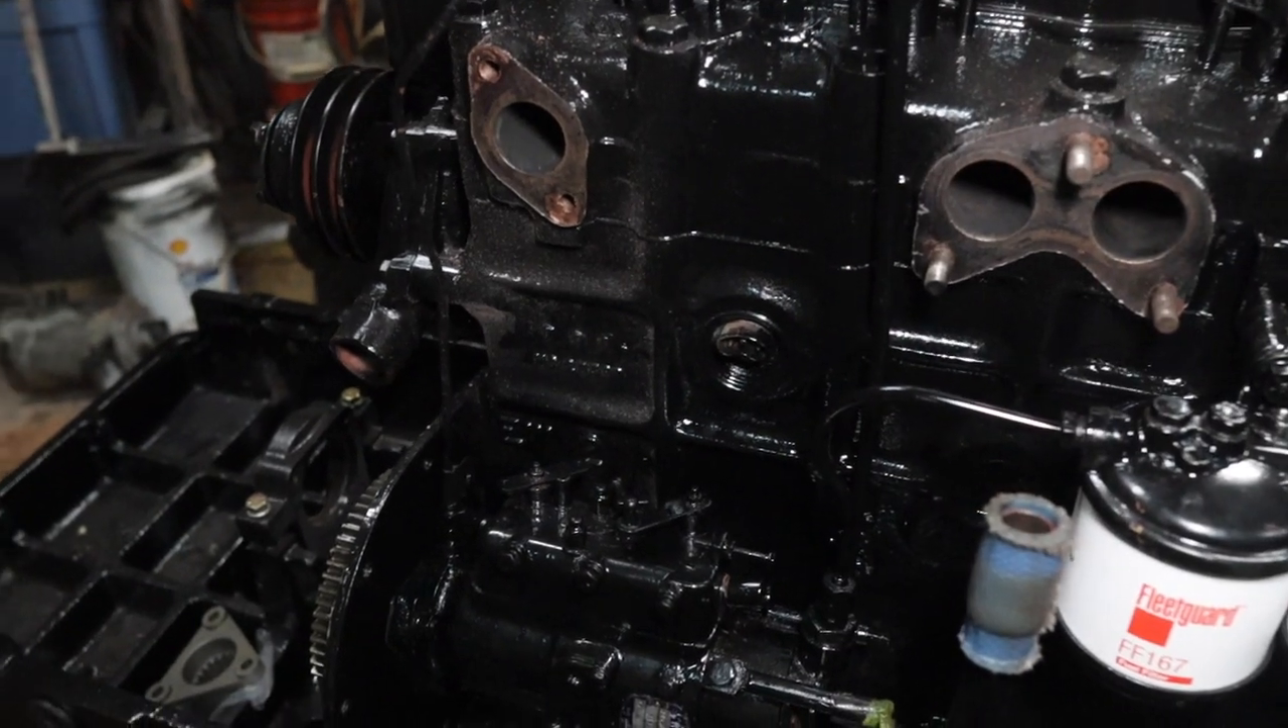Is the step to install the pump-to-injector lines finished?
No.